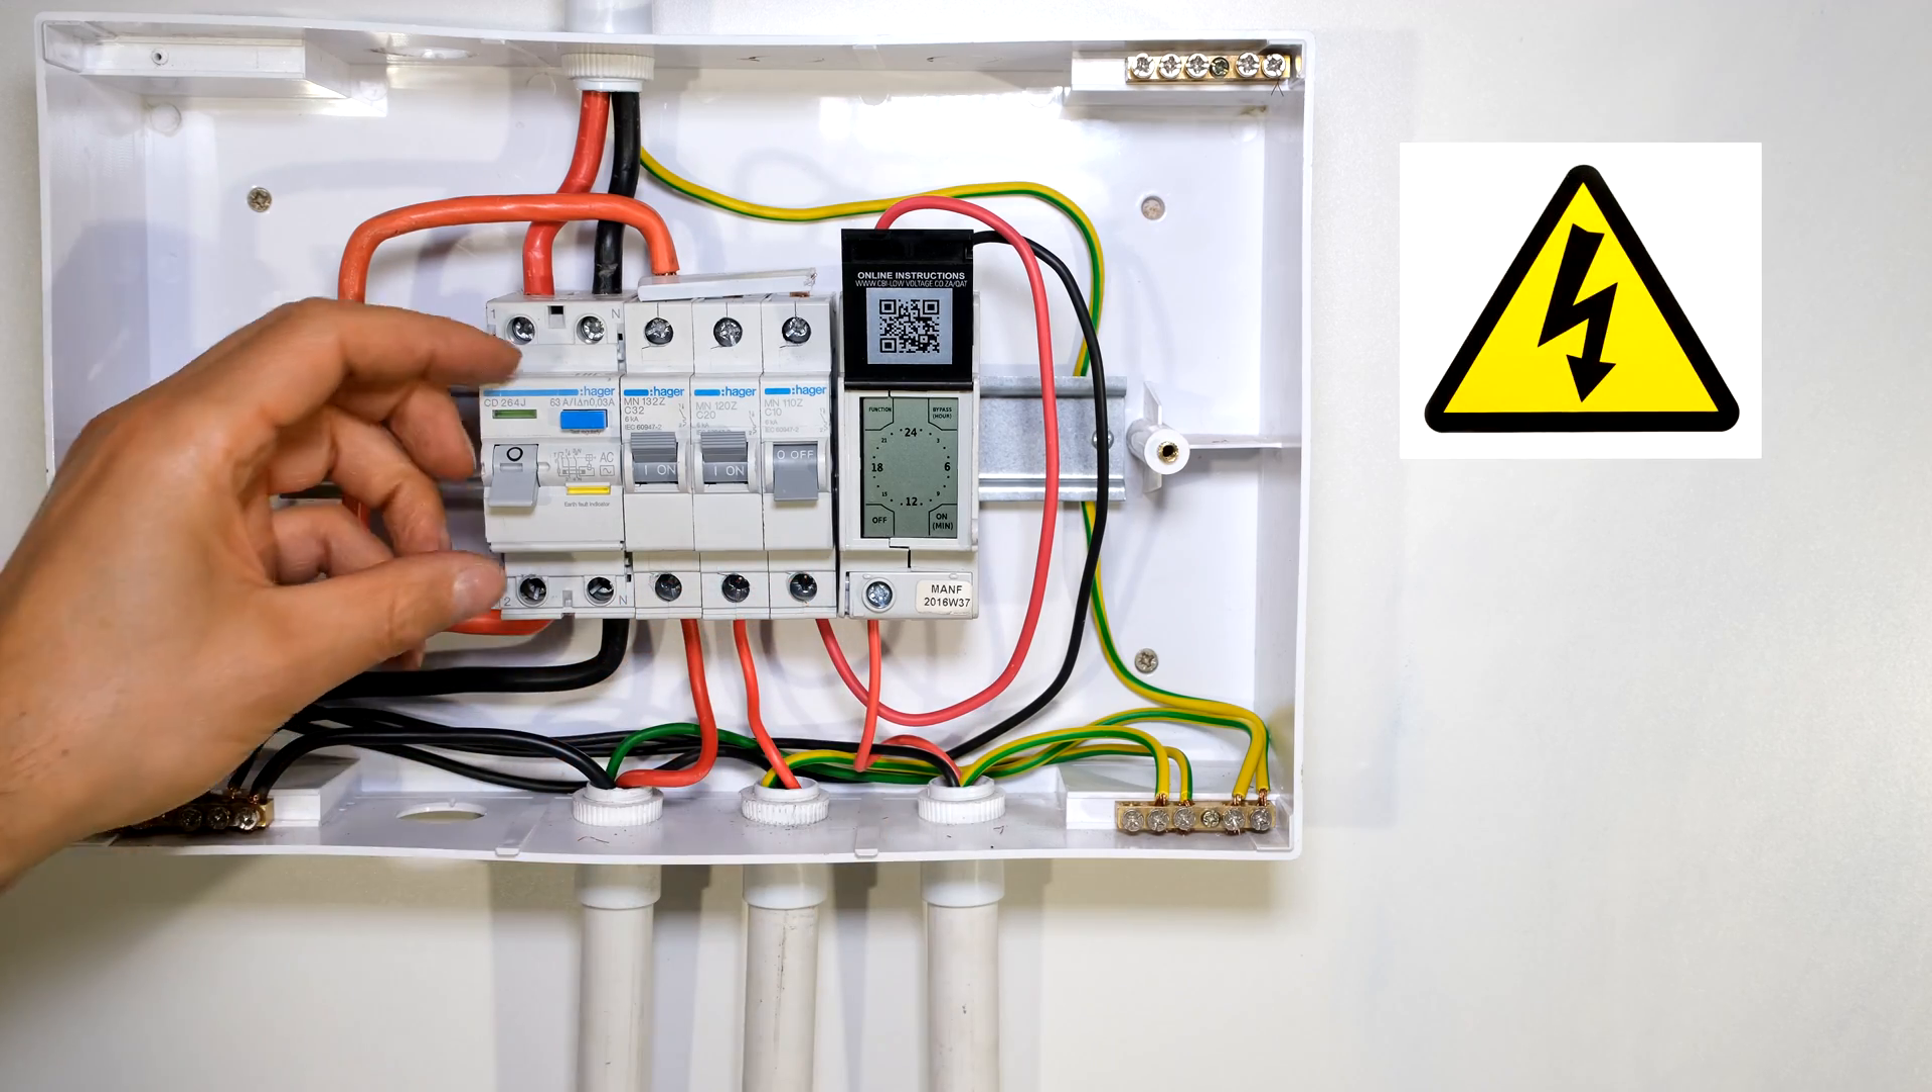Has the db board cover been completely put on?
No.